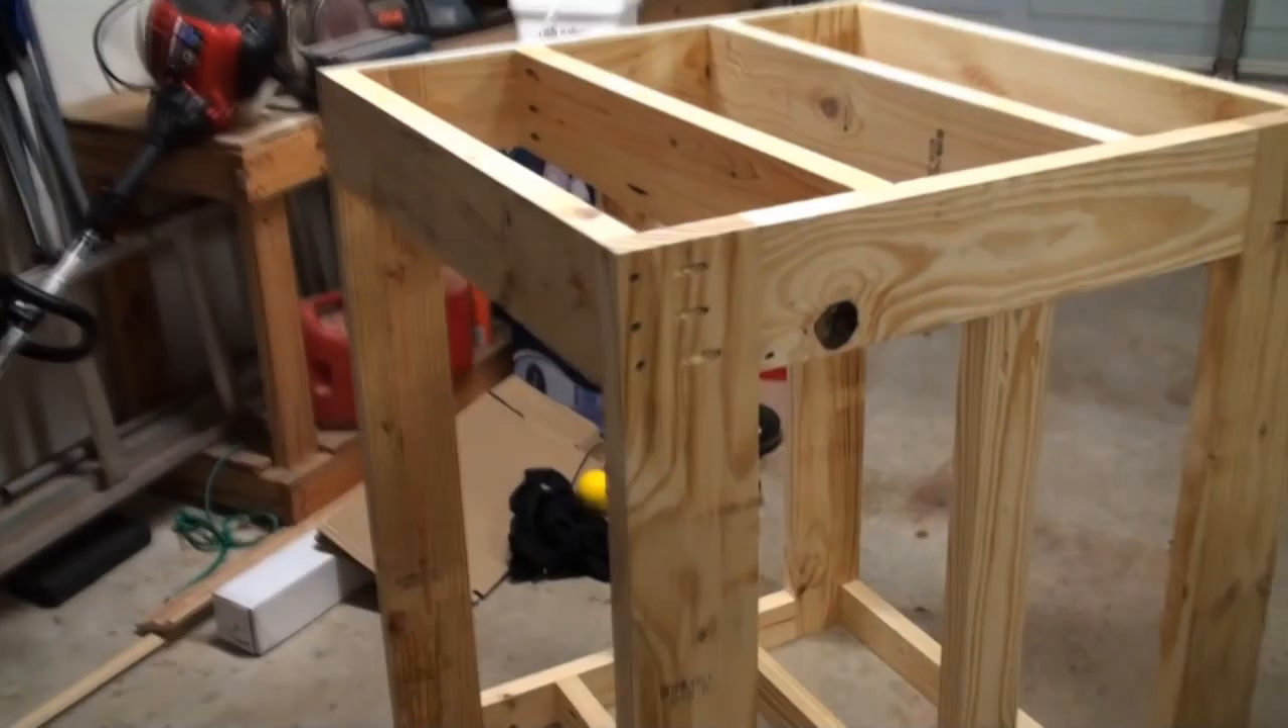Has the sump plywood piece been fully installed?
No.